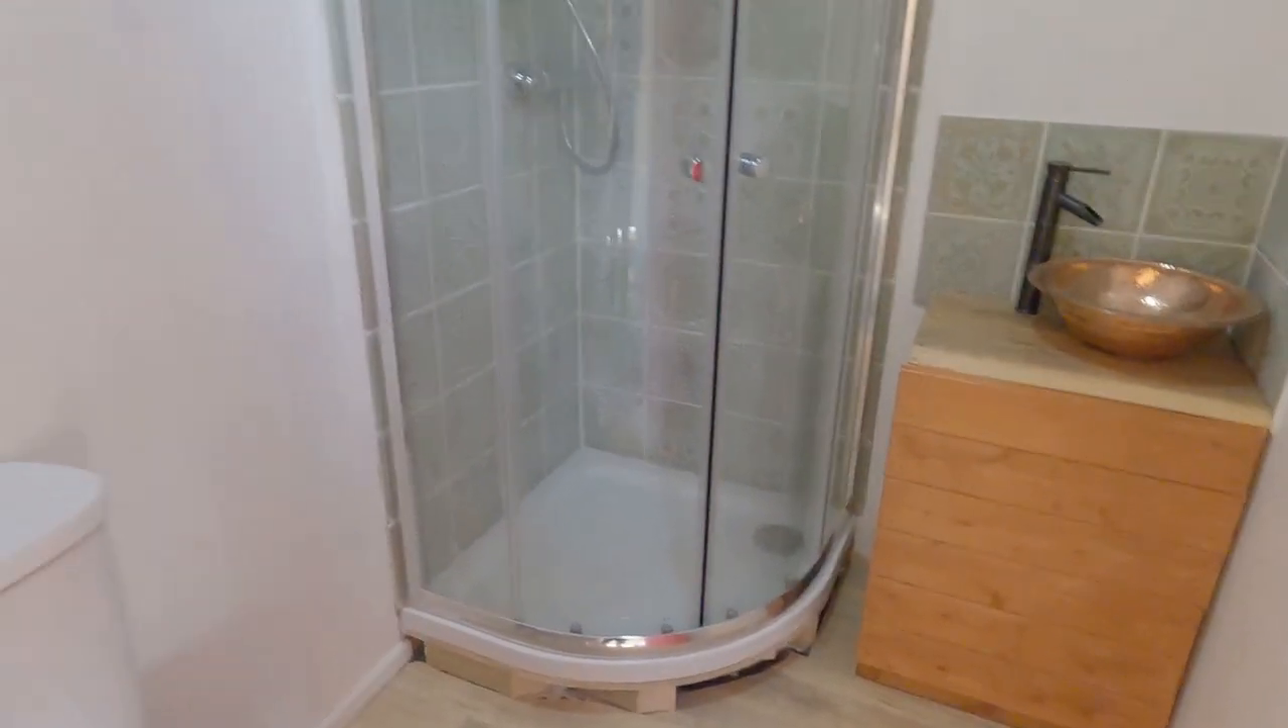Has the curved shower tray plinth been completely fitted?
No.